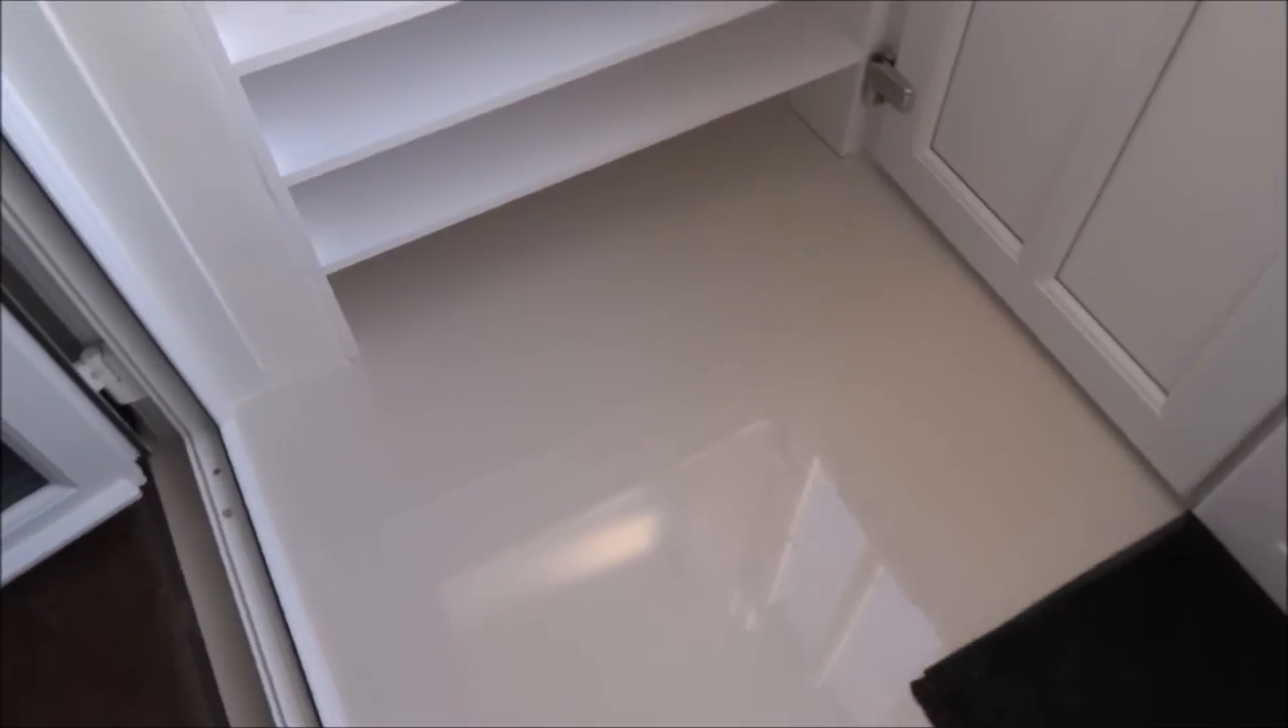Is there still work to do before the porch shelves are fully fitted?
No.